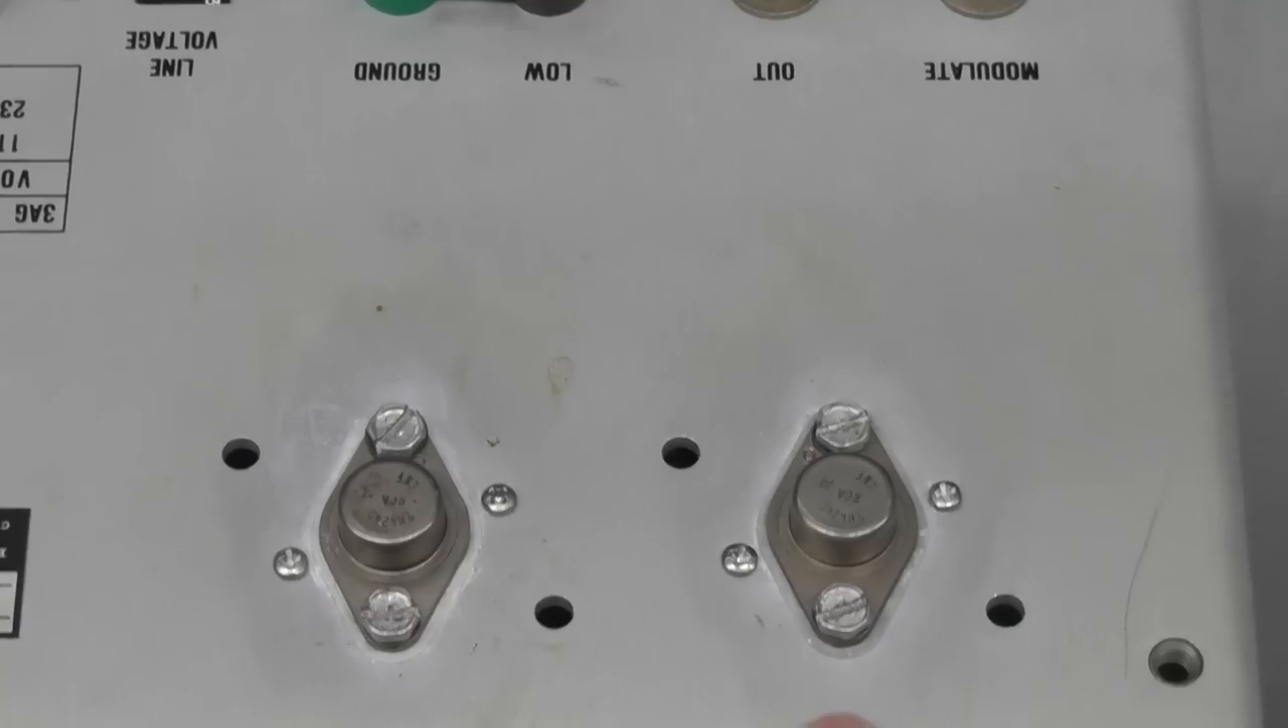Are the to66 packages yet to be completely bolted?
No.